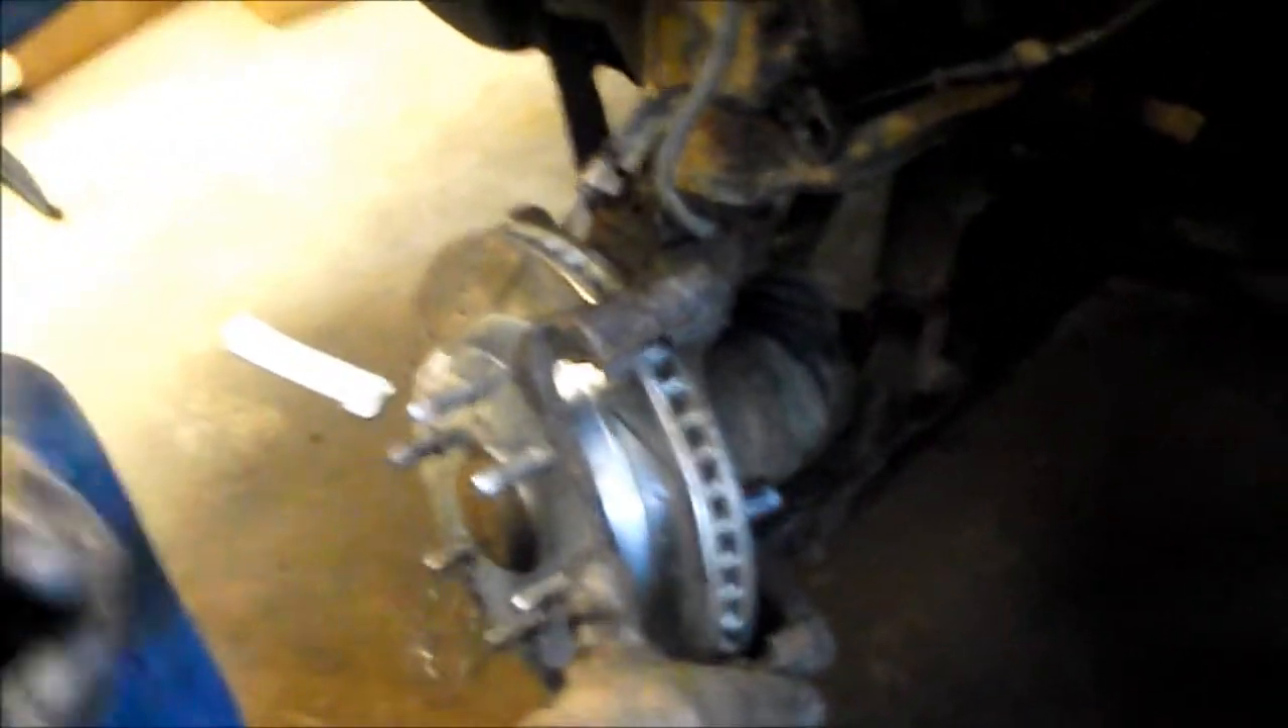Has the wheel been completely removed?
Yes.